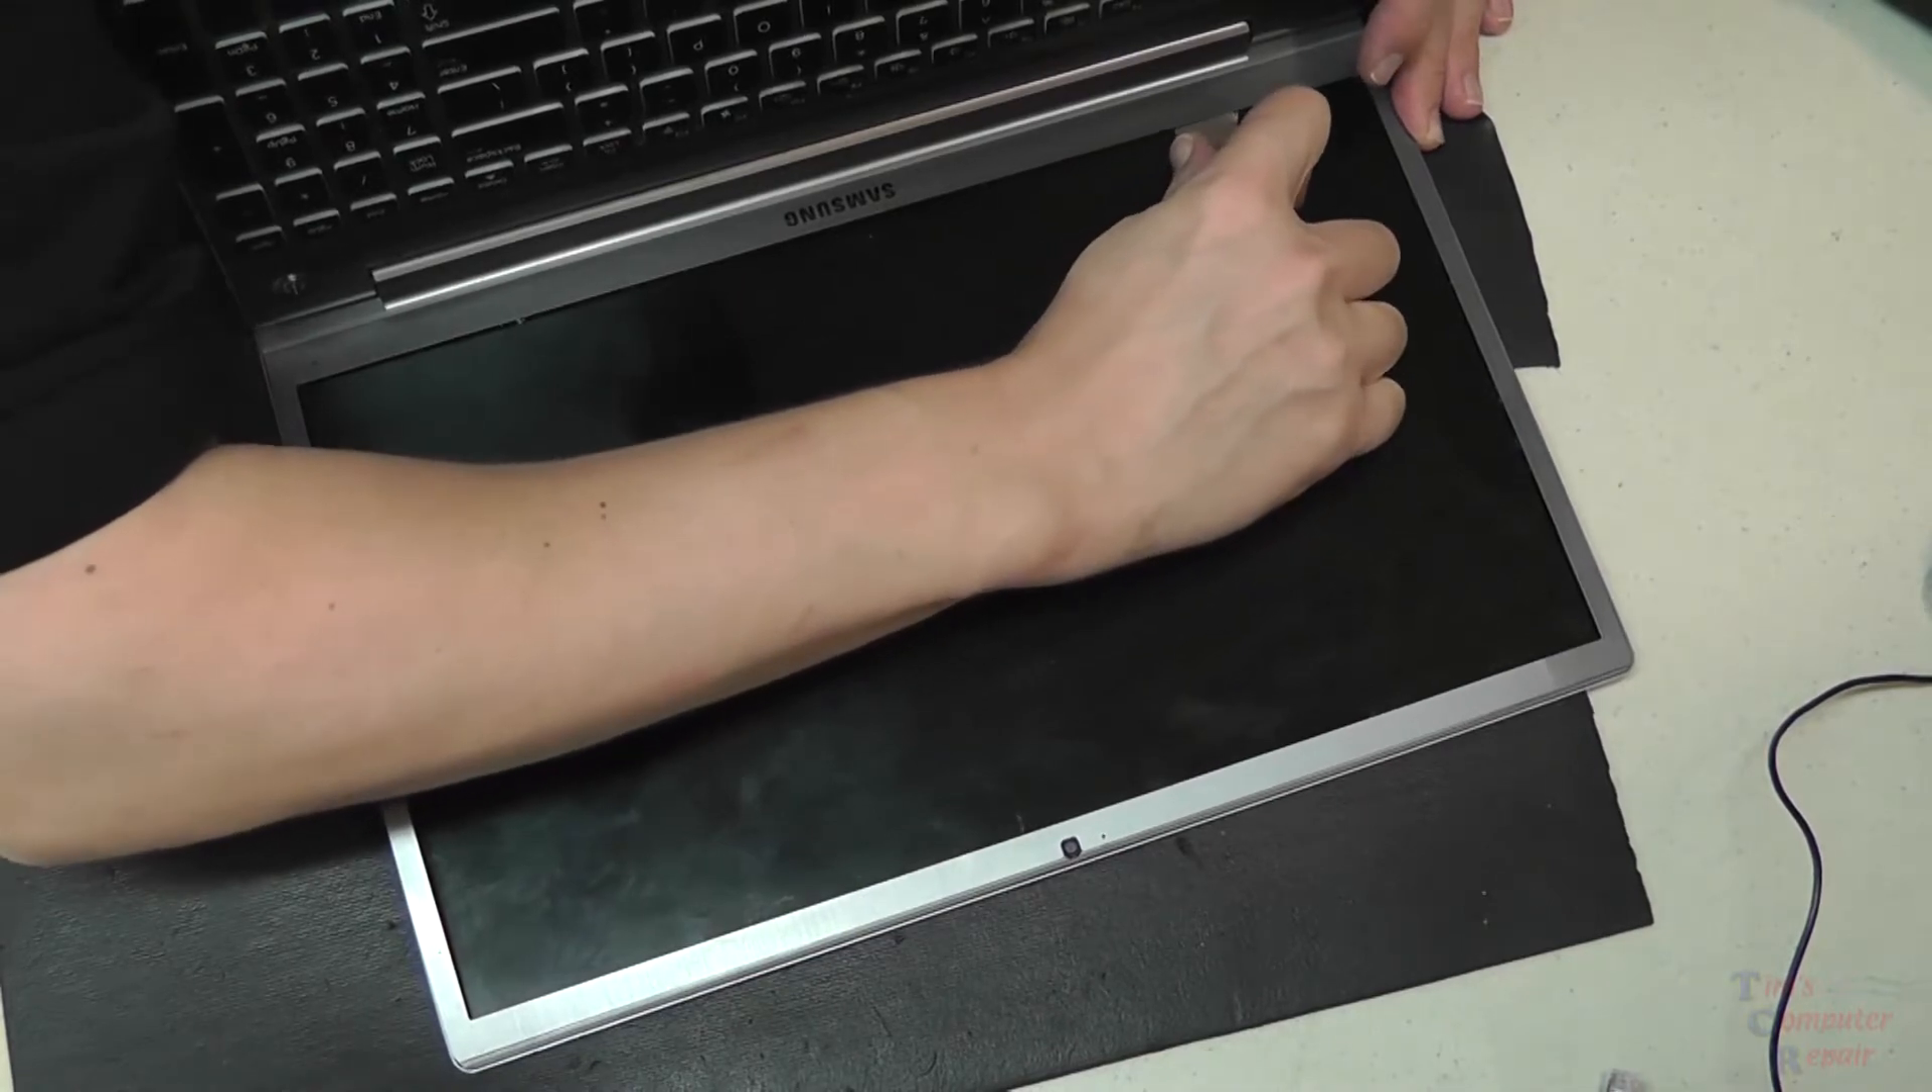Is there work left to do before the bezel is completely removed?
Yes.